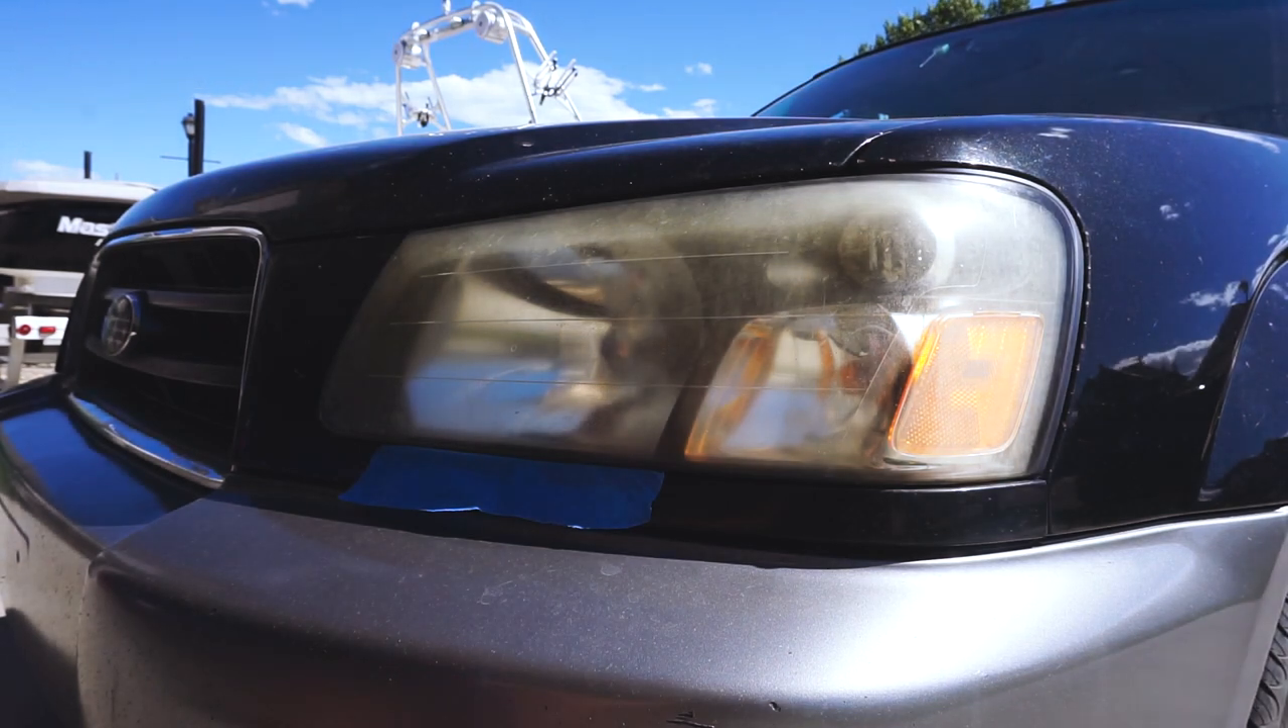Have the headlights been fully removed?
No.